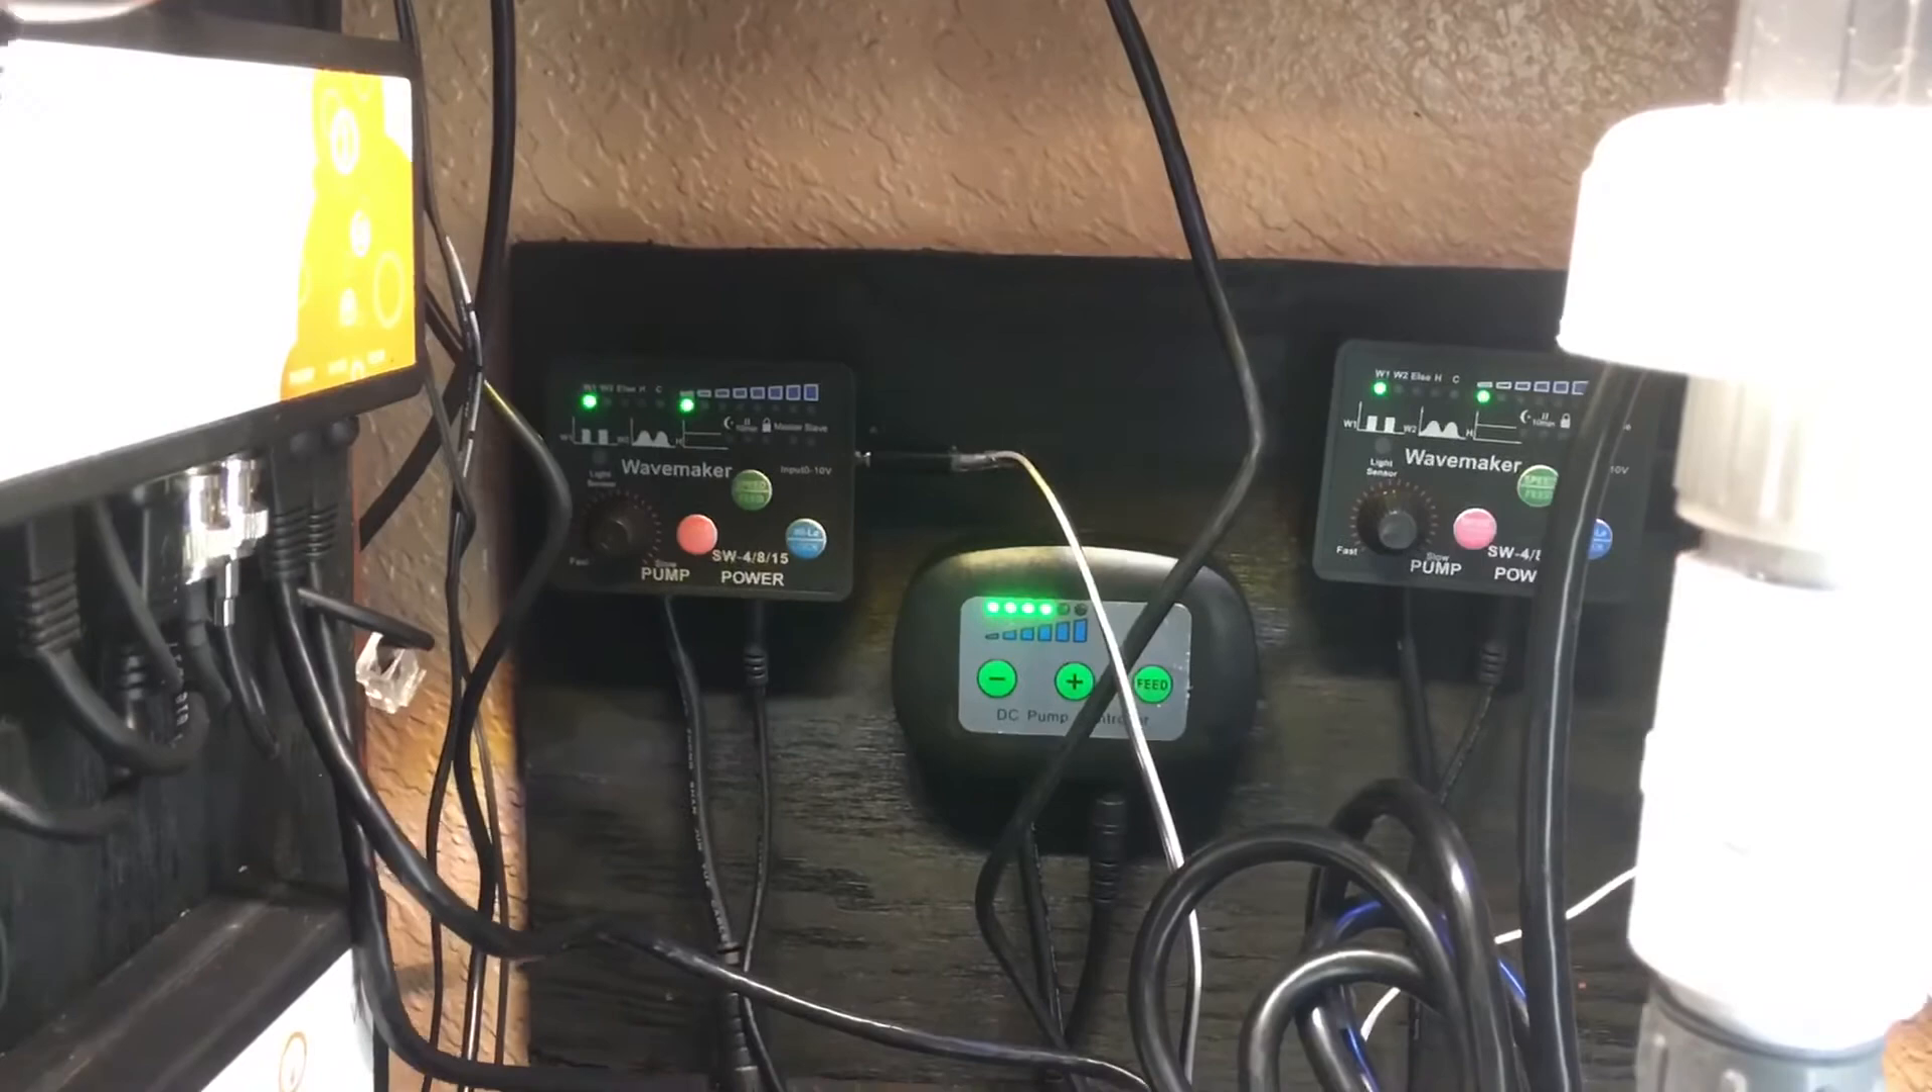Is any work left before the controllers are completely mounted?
No.